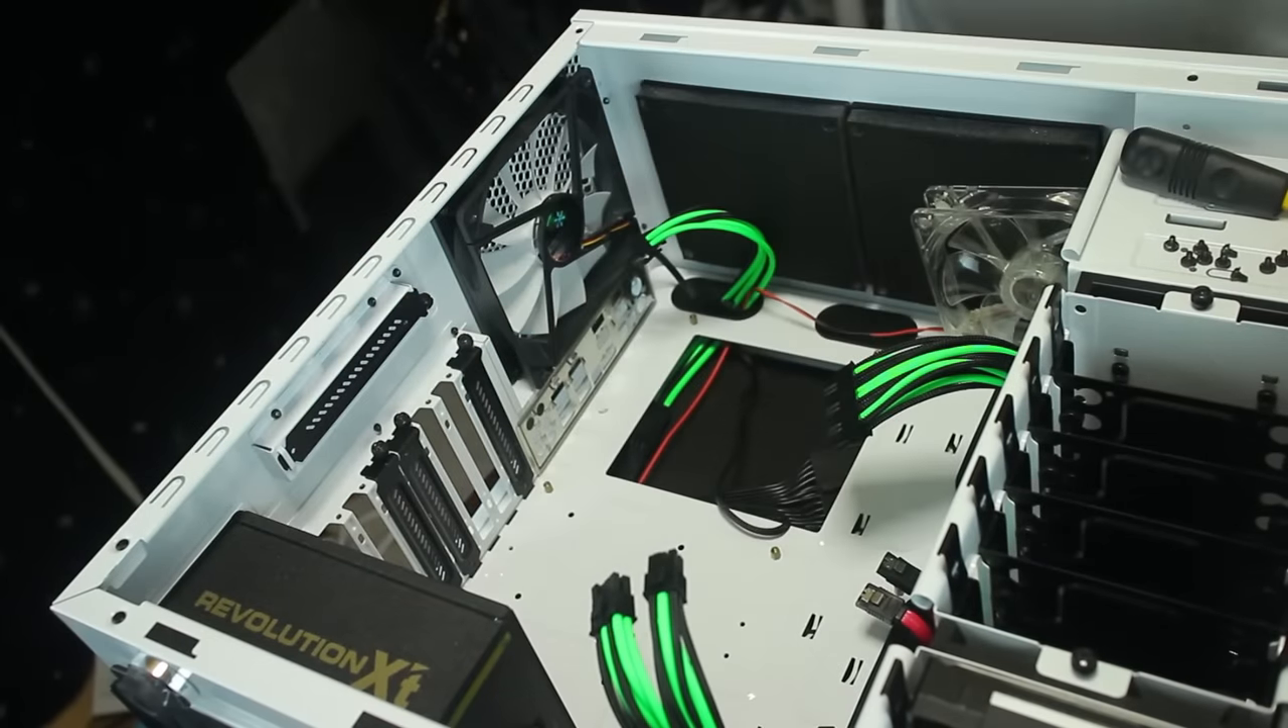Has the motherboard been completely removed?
Yes.